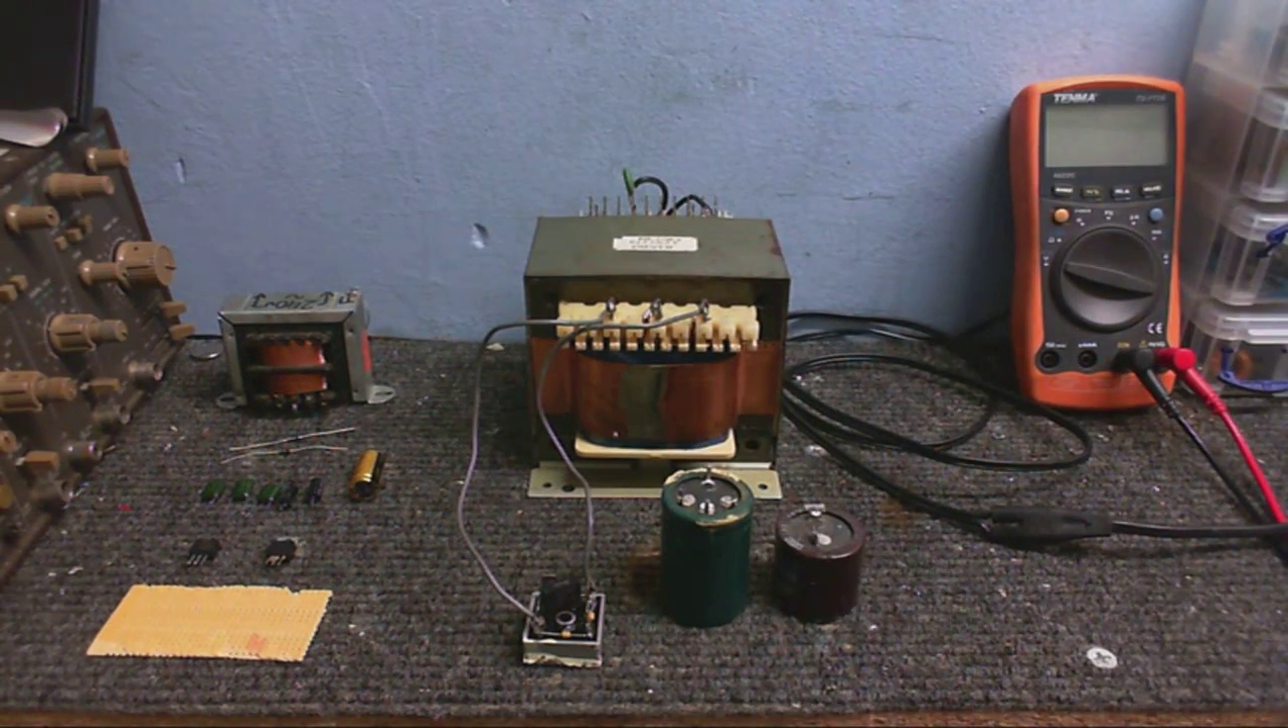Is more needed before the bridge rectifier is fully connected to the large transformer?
No.